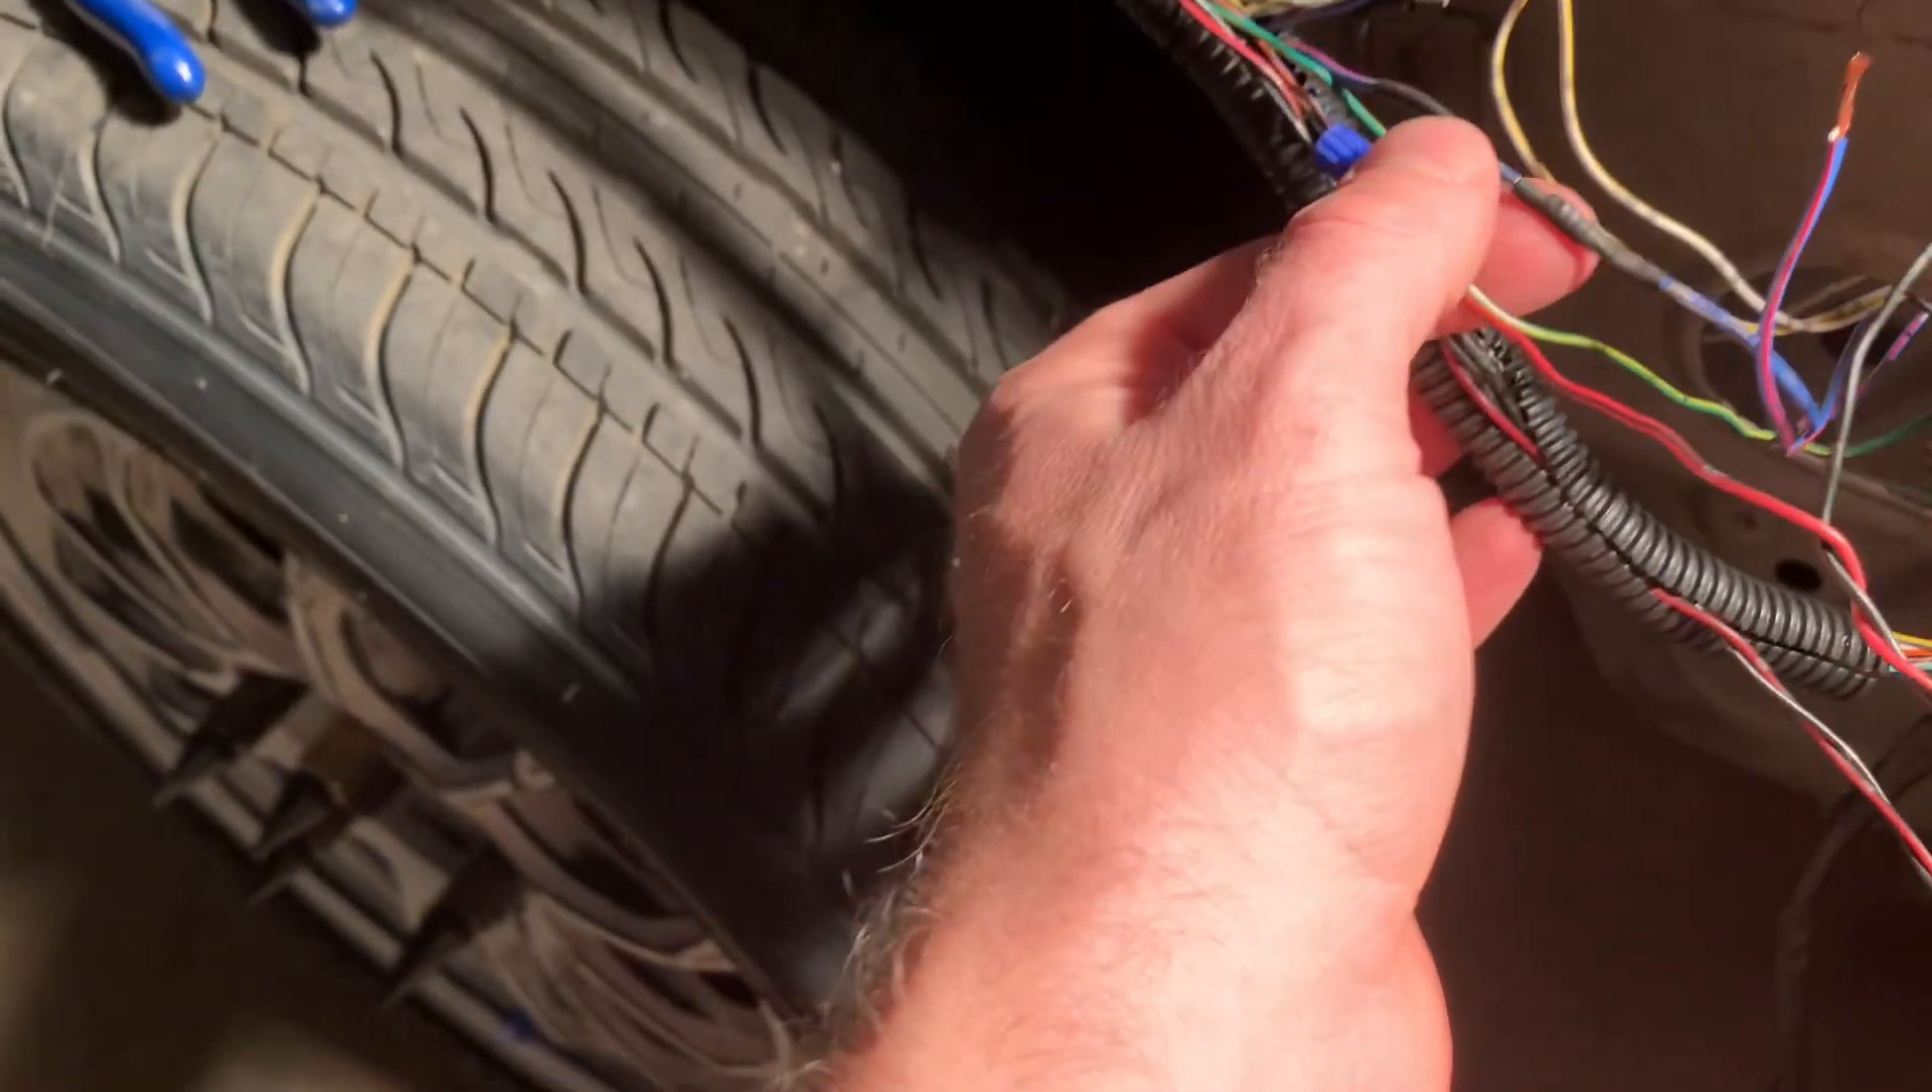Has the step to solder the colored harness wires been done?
No.